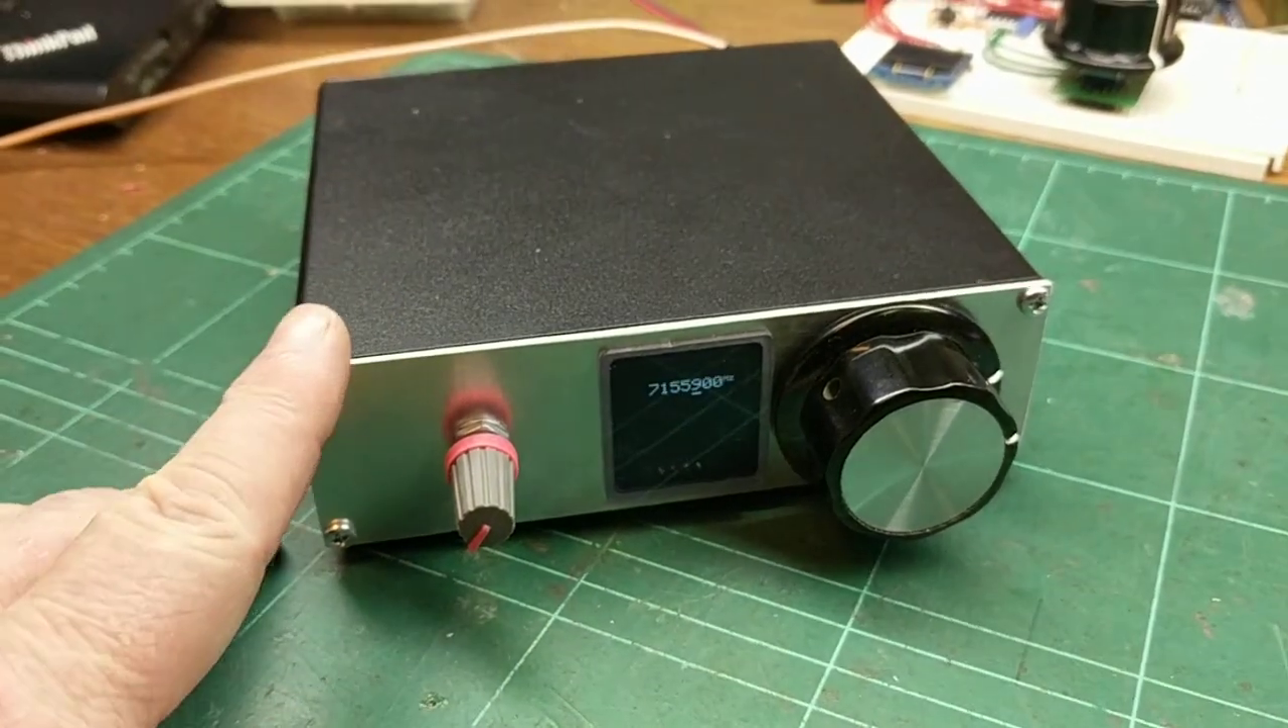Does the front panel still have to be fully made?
No.